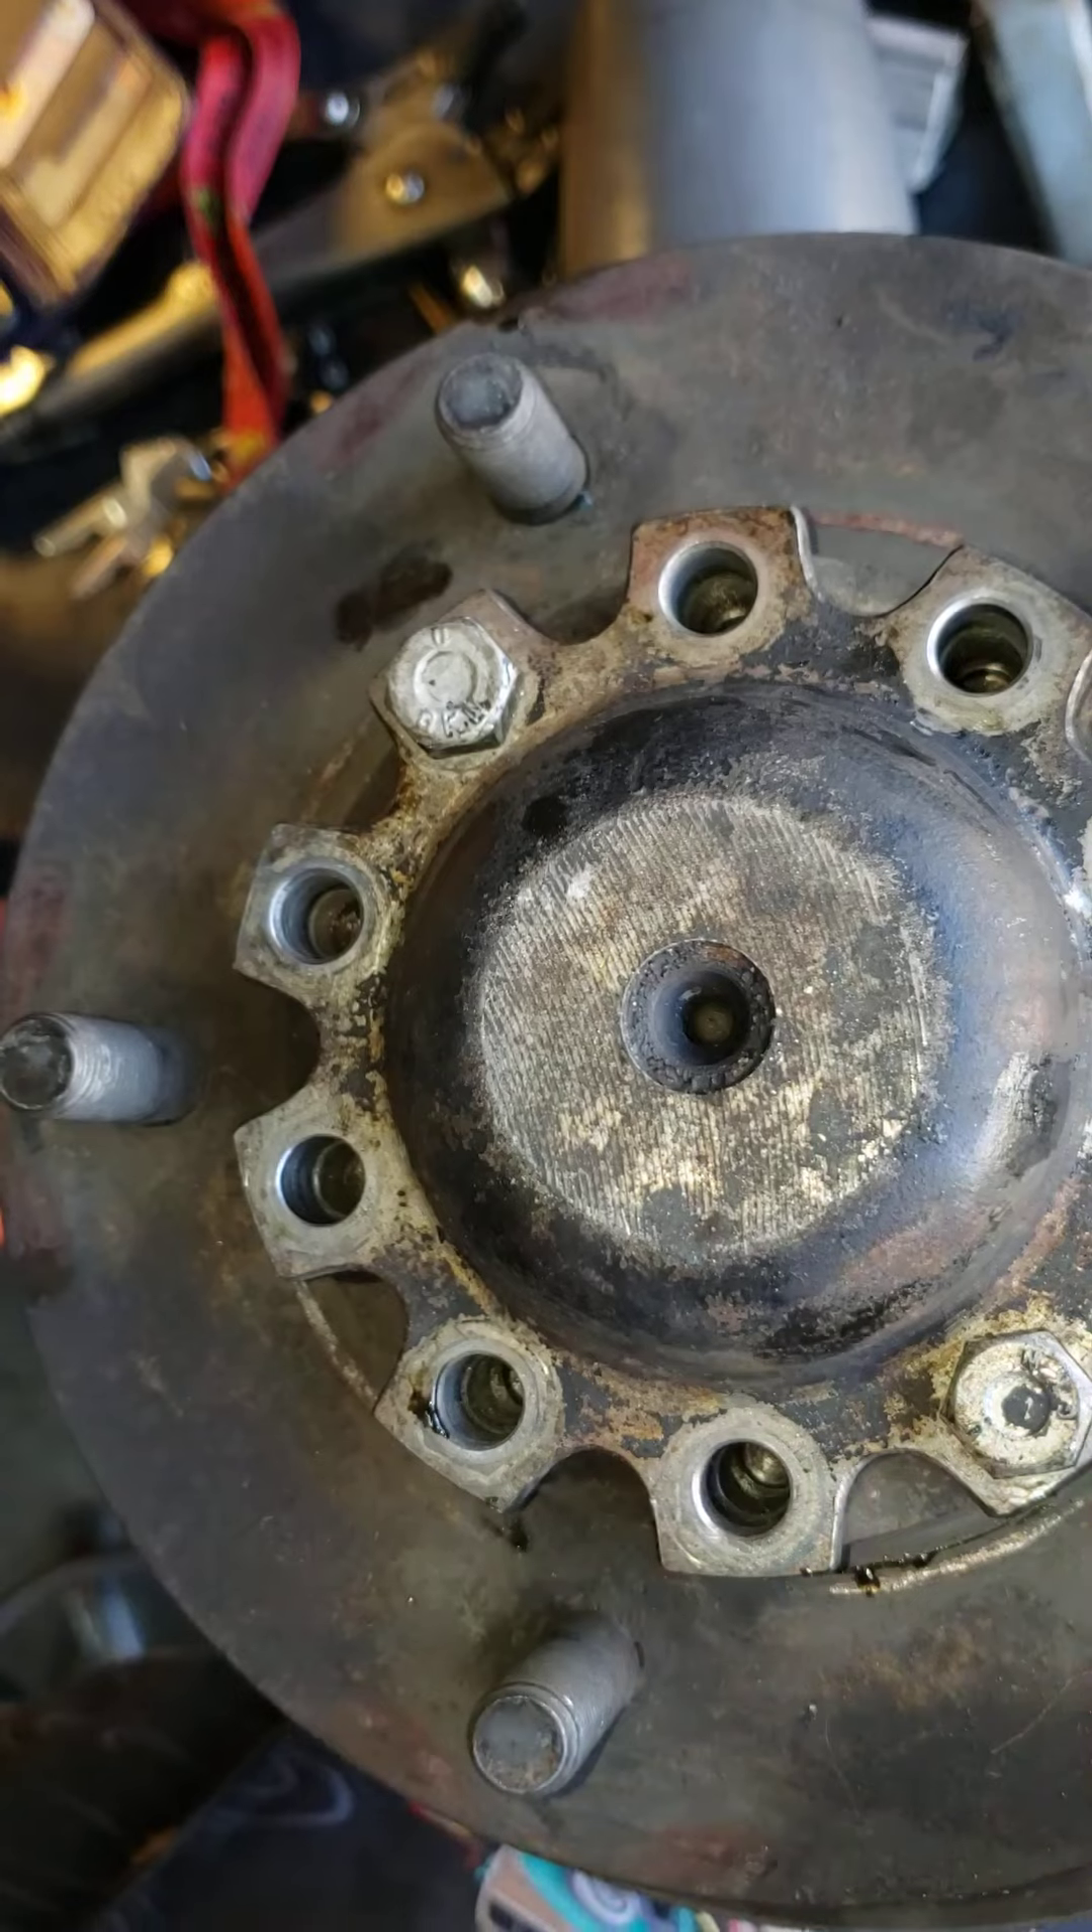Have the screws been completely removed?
No.